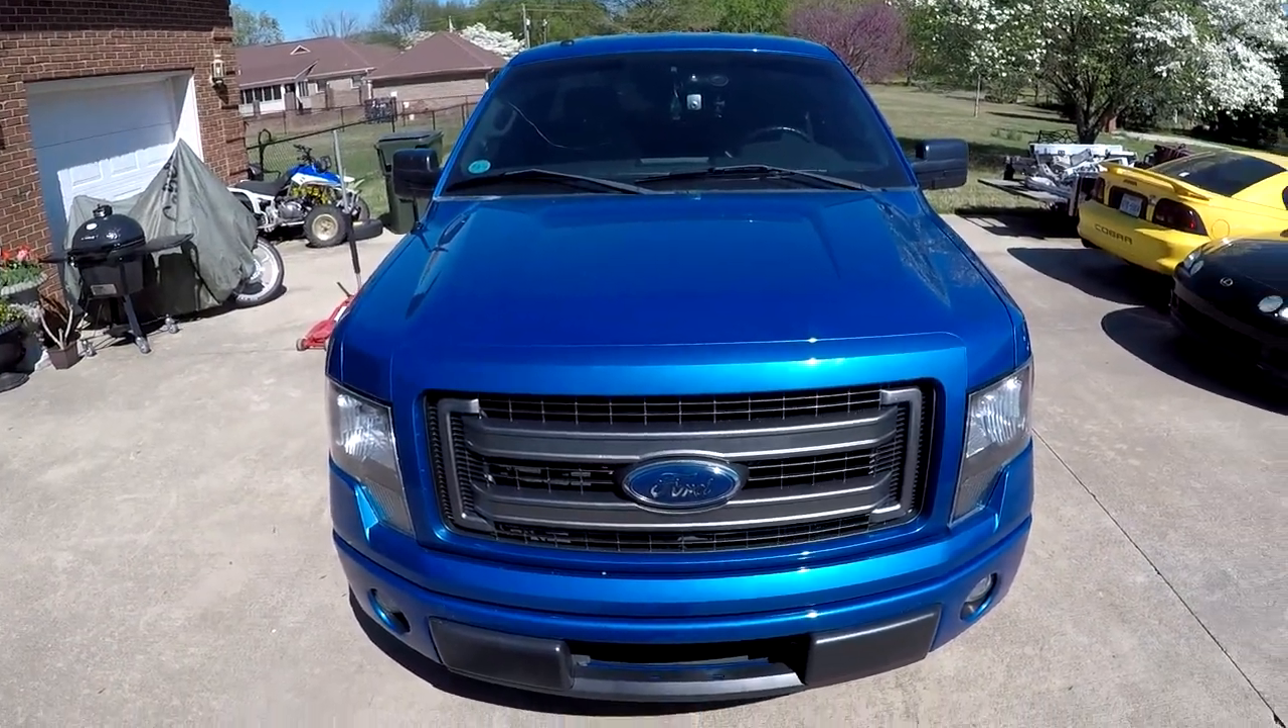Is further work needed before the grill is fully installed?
No.